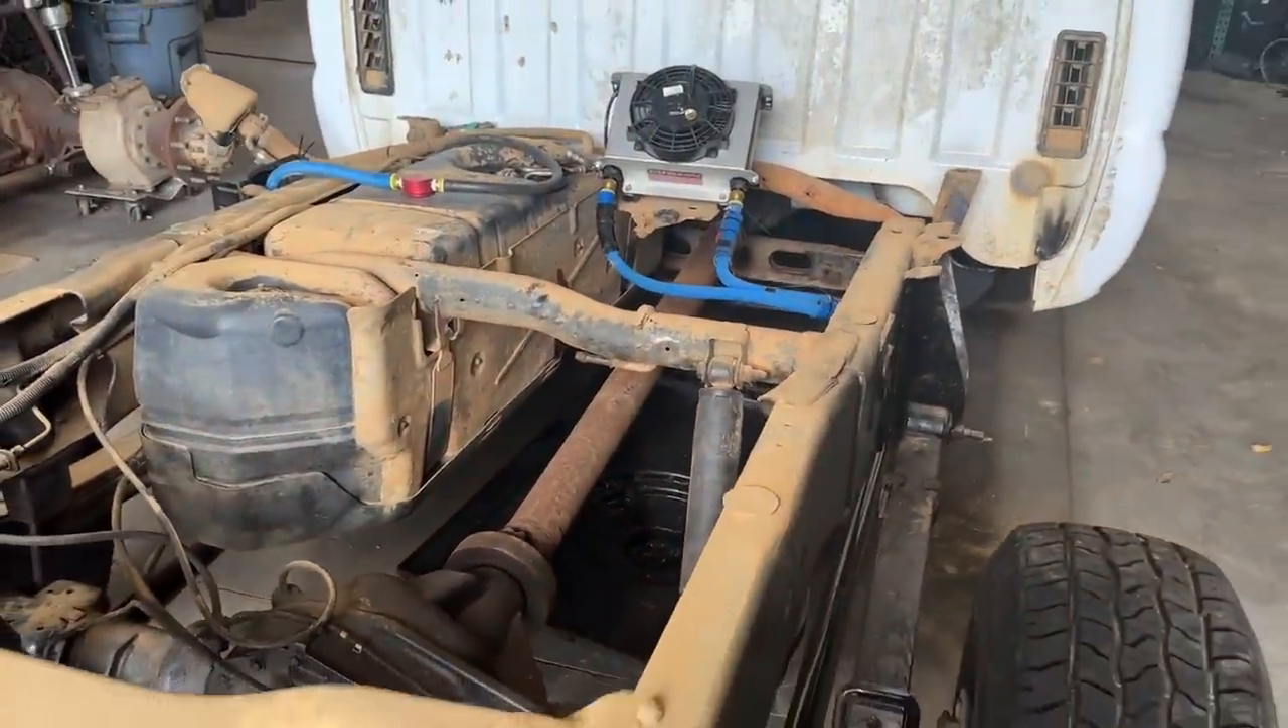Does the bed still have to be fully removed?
No.